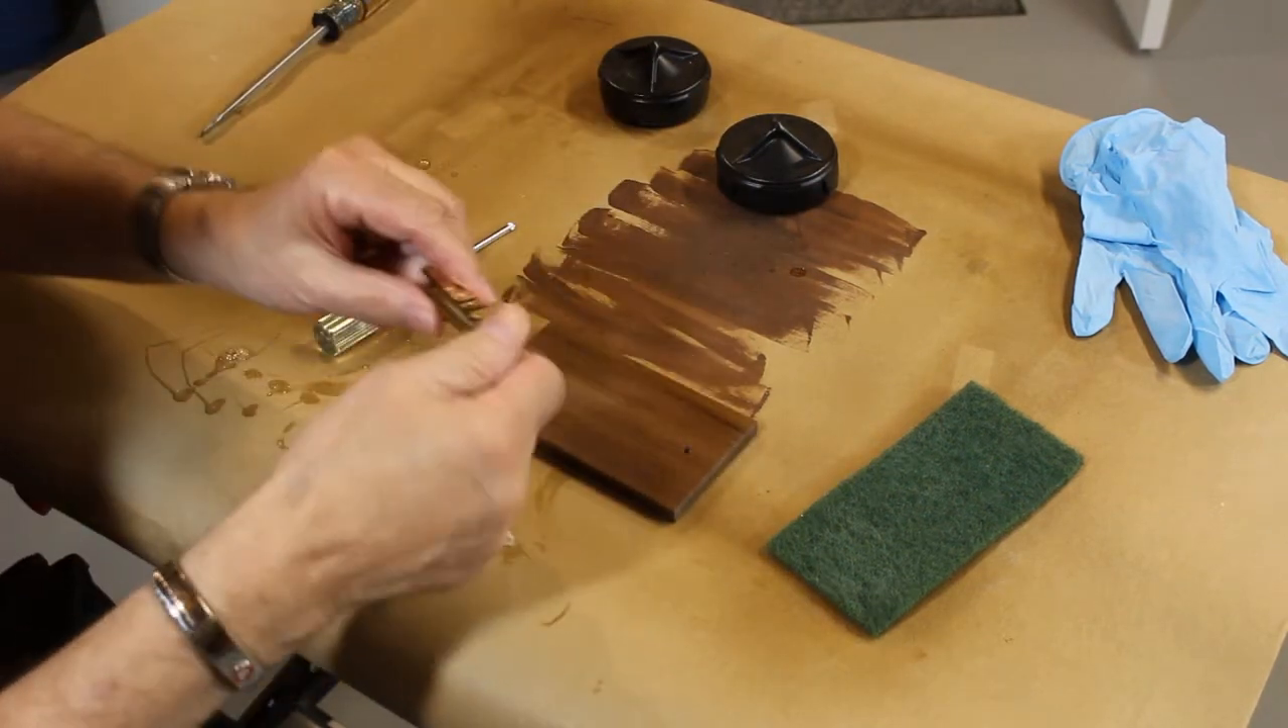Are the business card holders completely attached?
No.